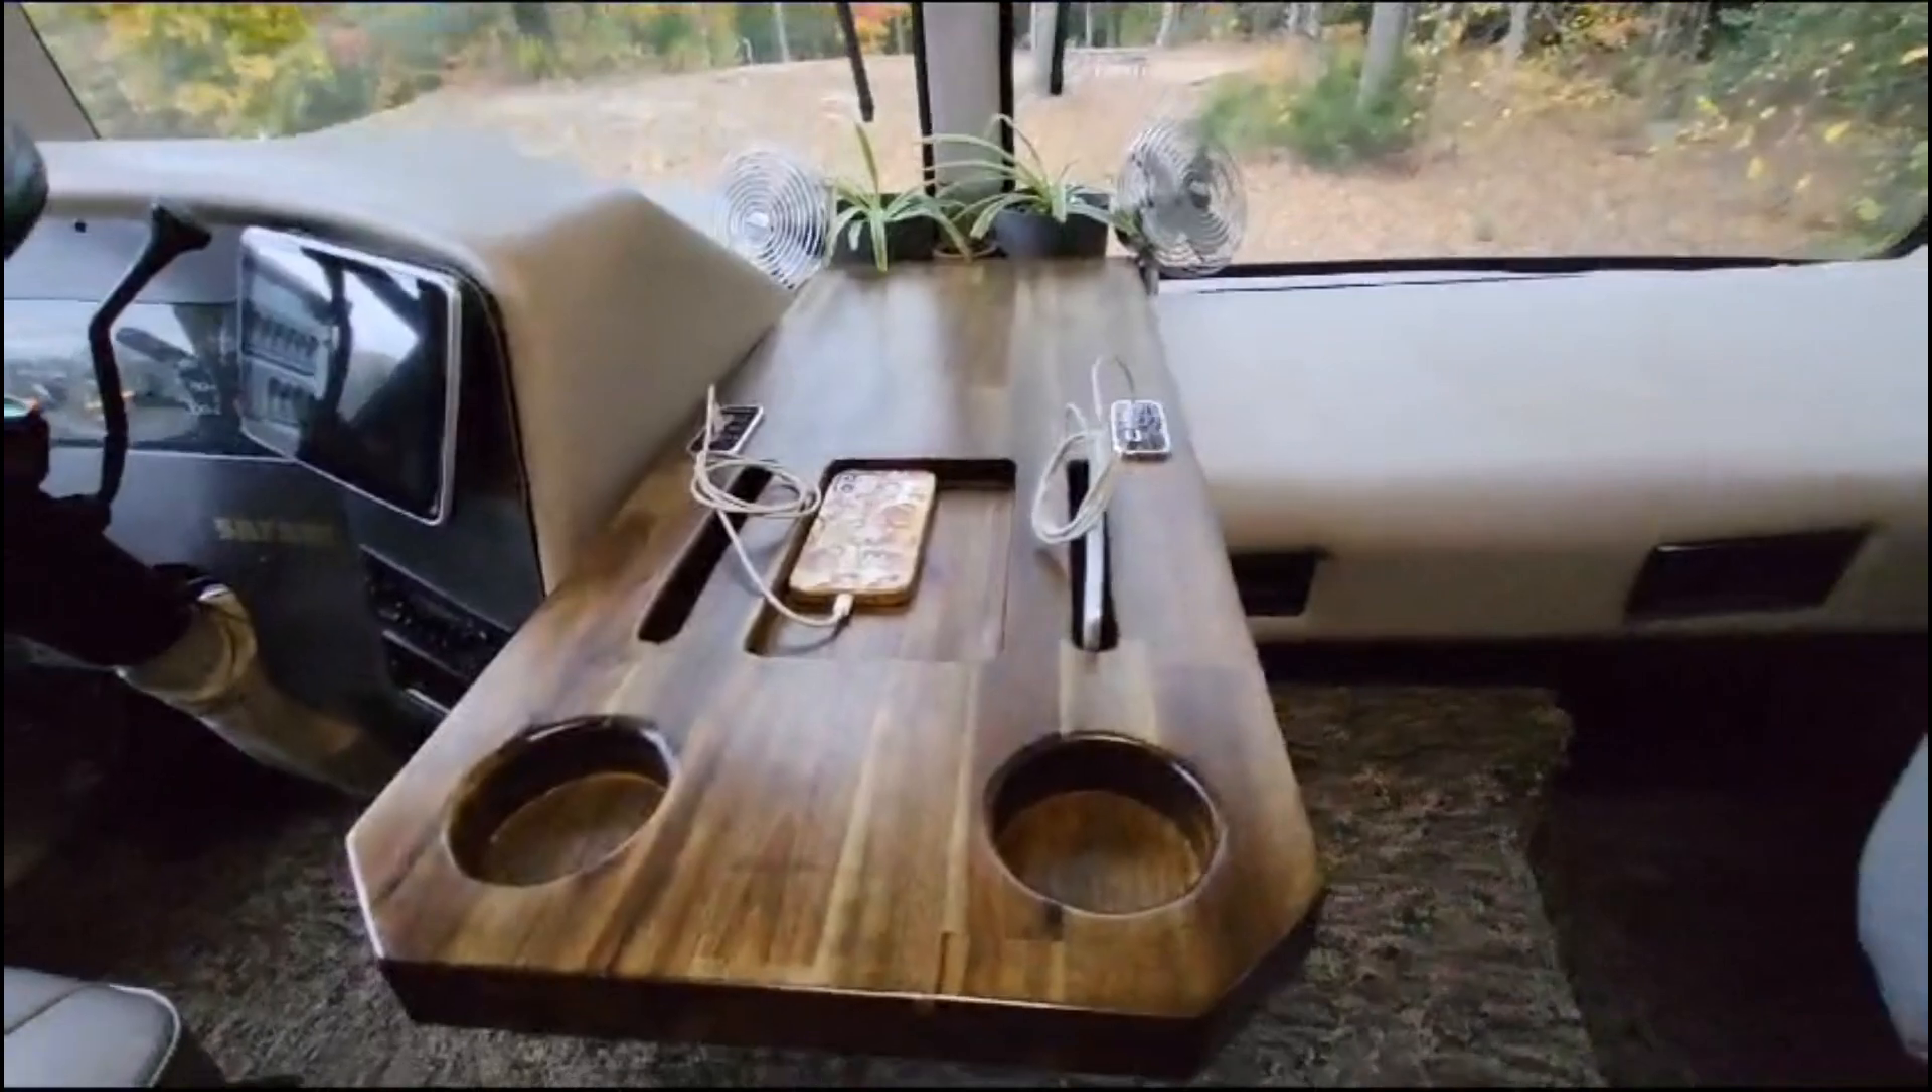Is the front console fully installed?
Yes.